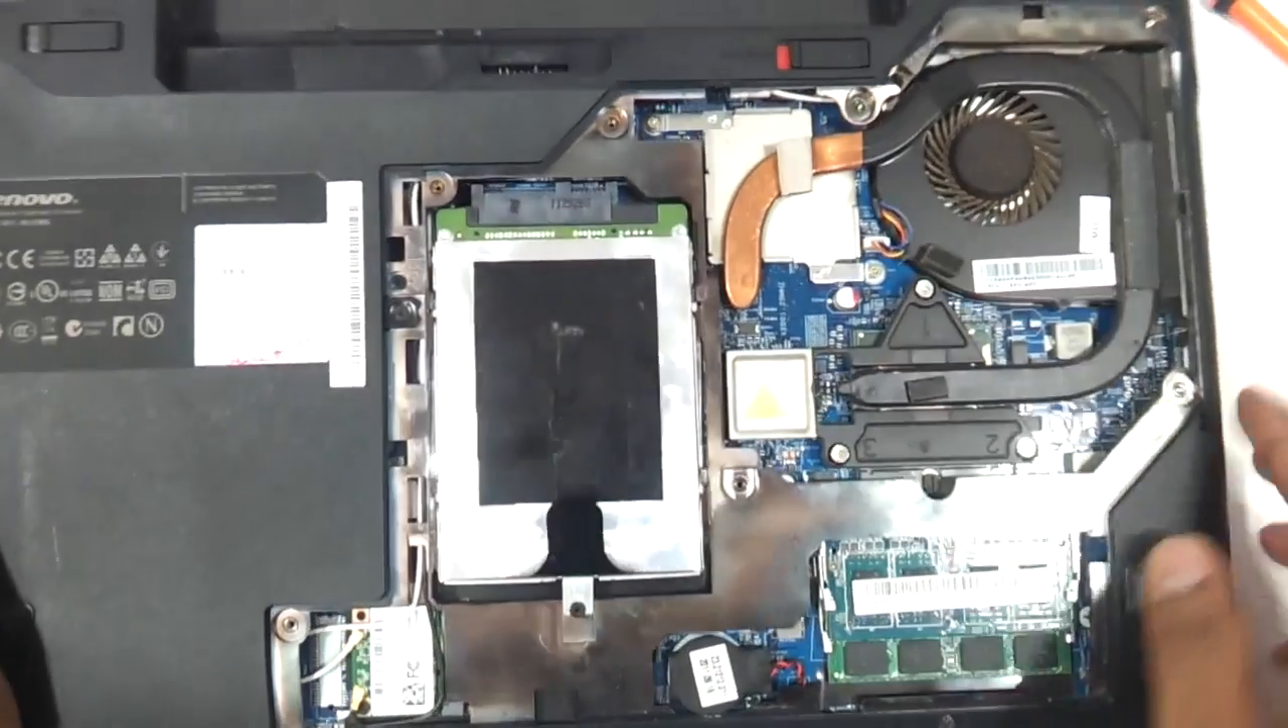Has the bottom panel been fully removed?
Yes.